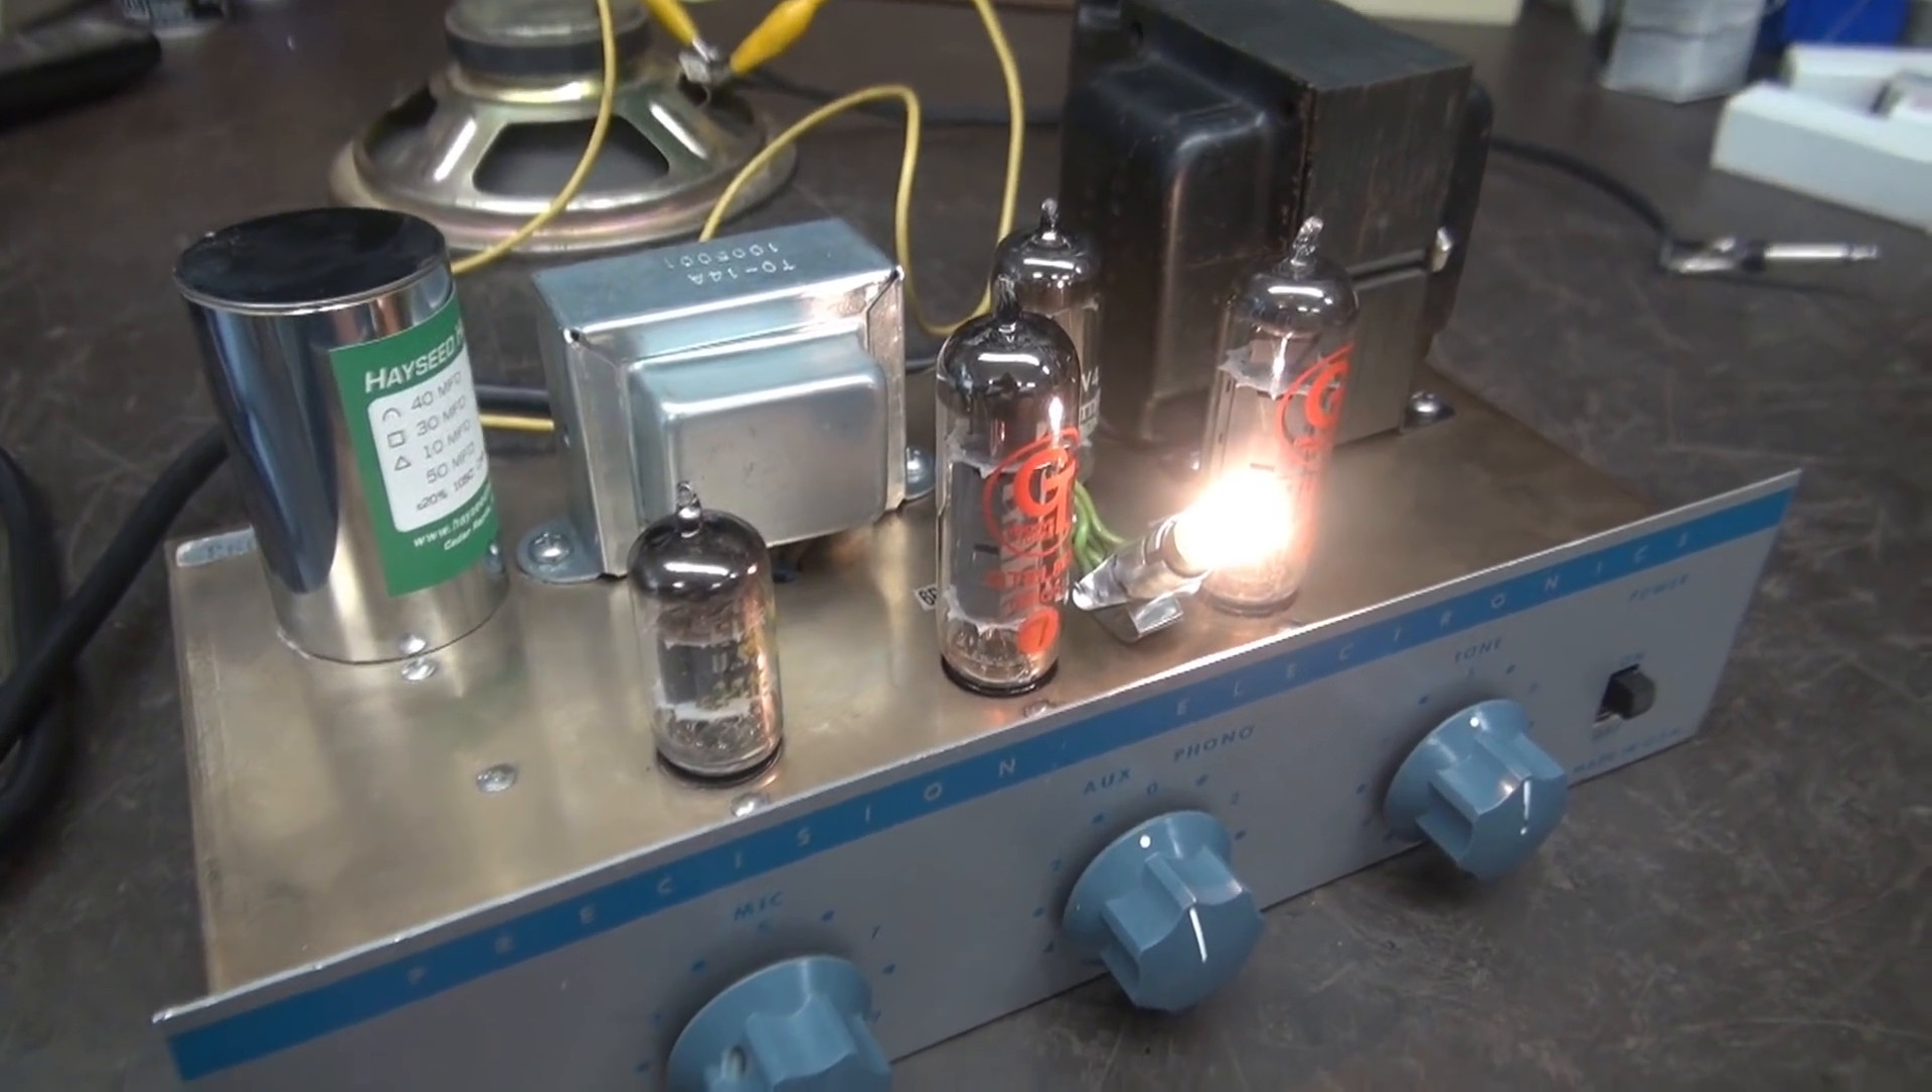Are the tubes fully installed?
Yes.